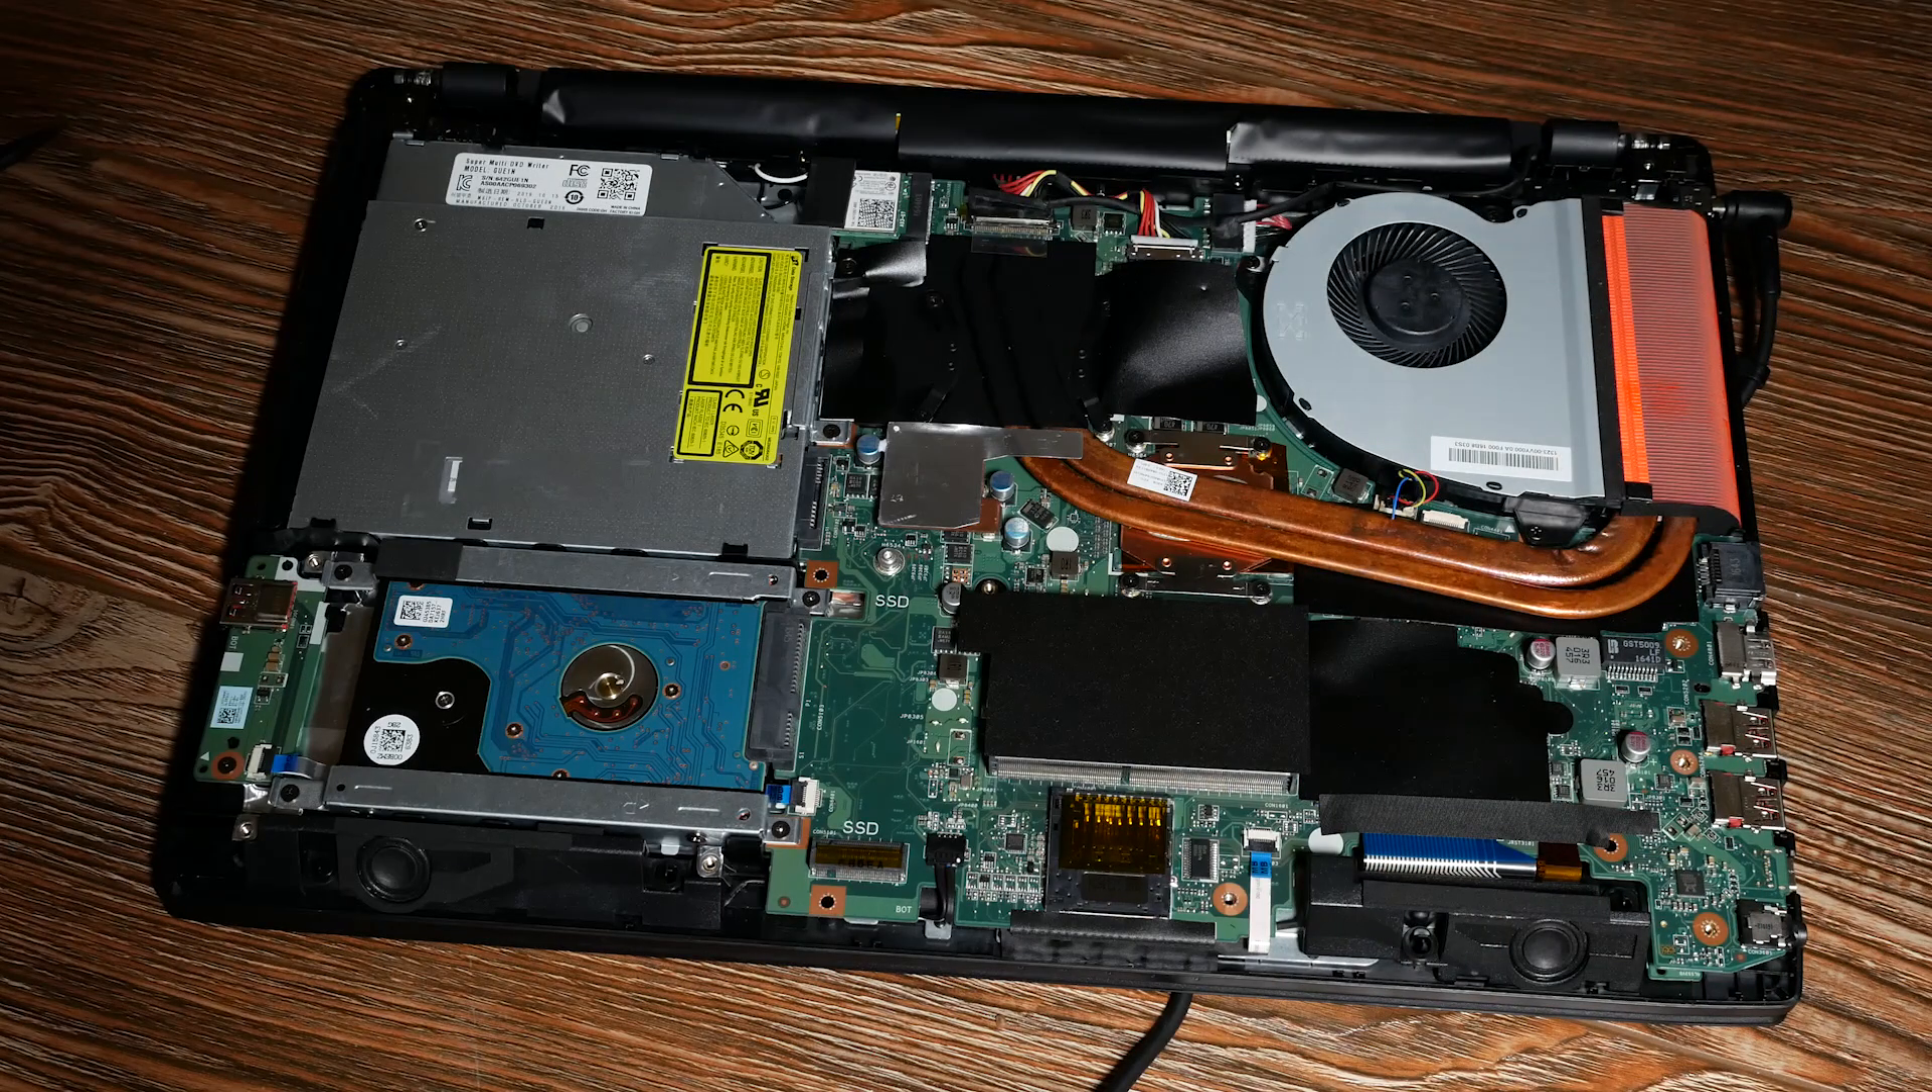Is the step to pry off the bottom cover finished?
Yes.